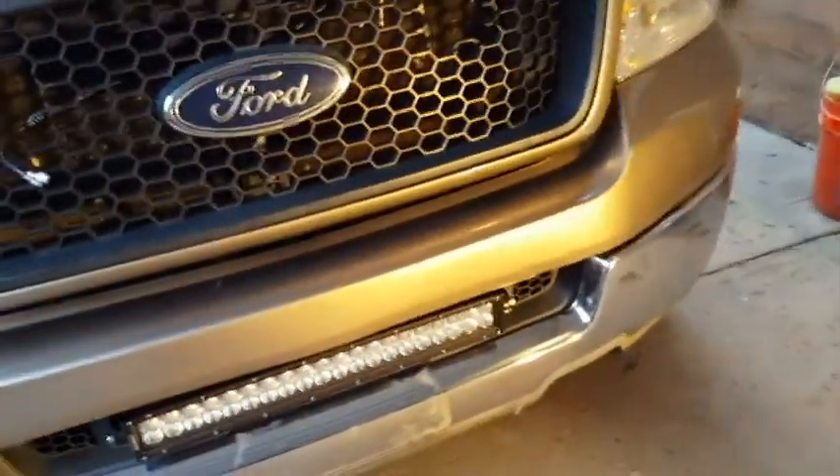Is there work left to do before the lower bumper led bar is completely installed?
No.